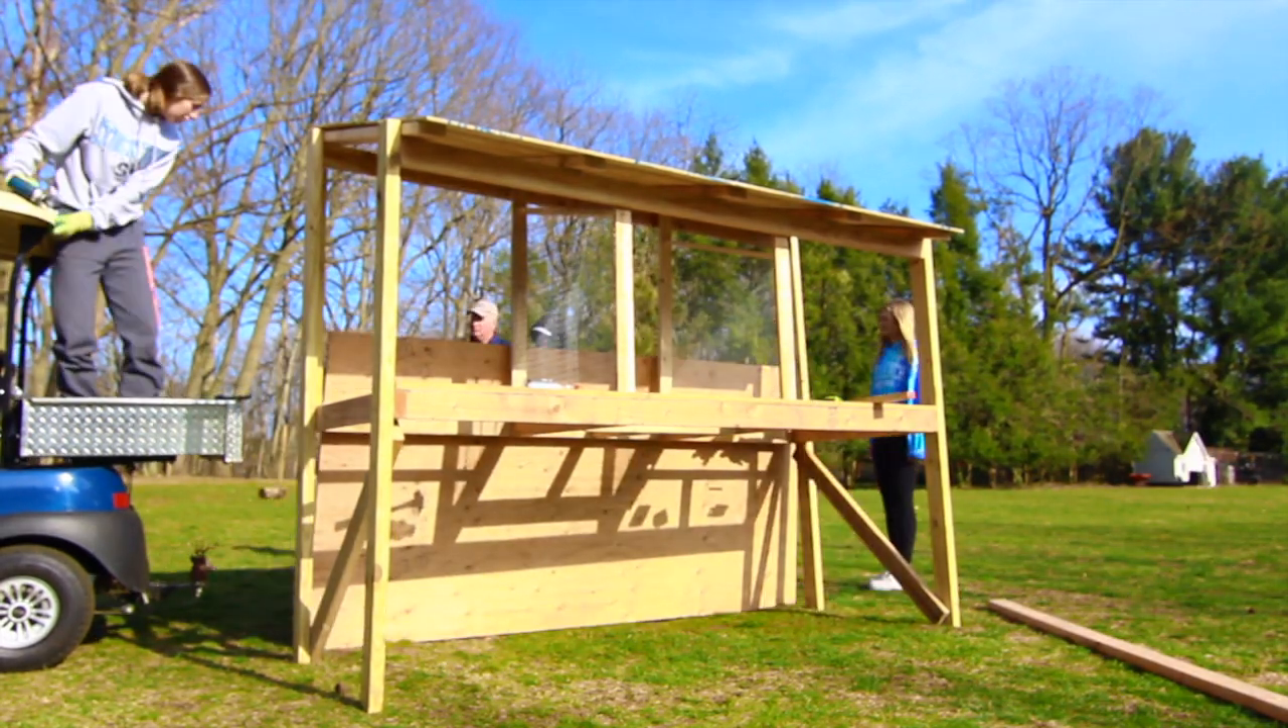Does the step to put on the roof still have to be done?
No.